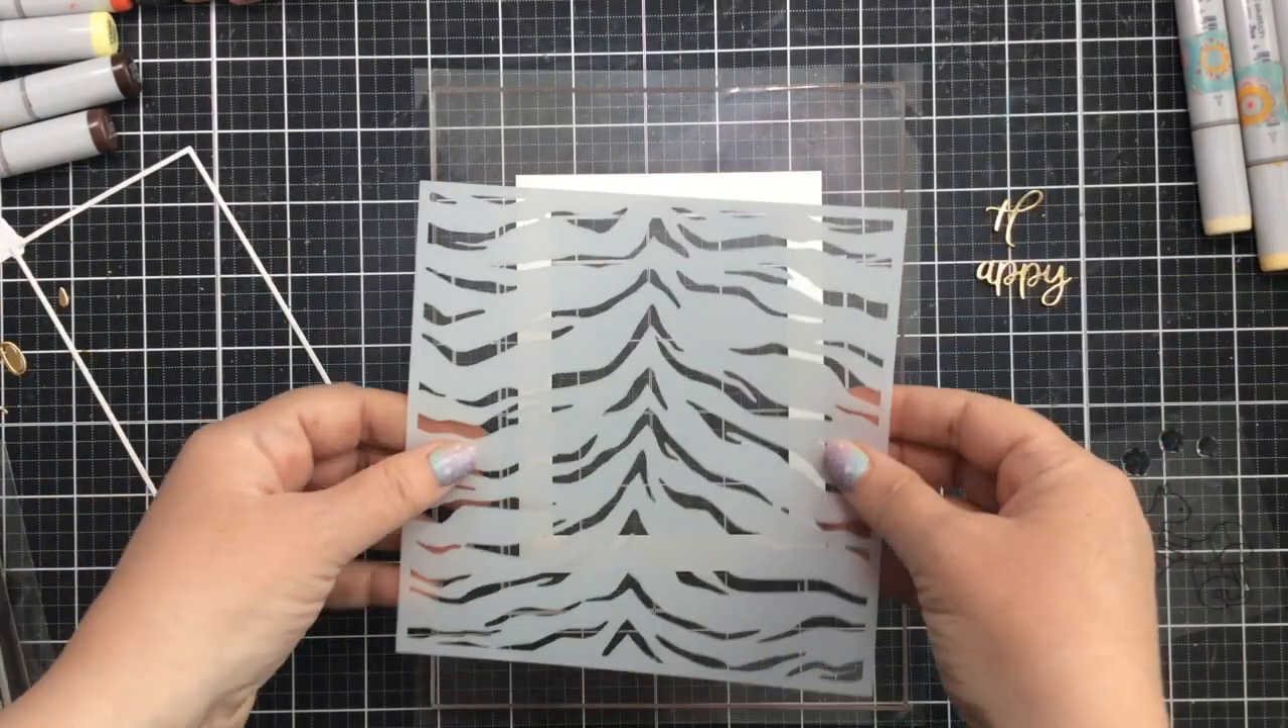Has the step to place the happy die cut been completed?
No.